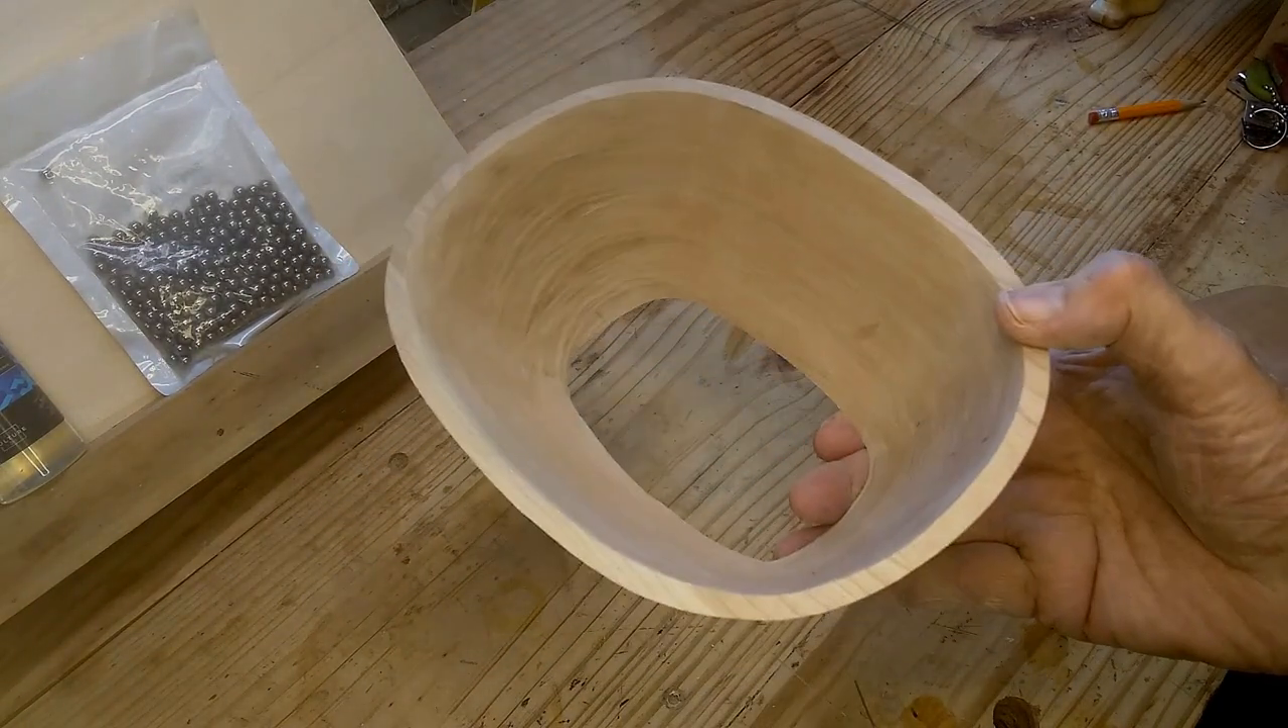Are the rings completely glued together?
Yes.